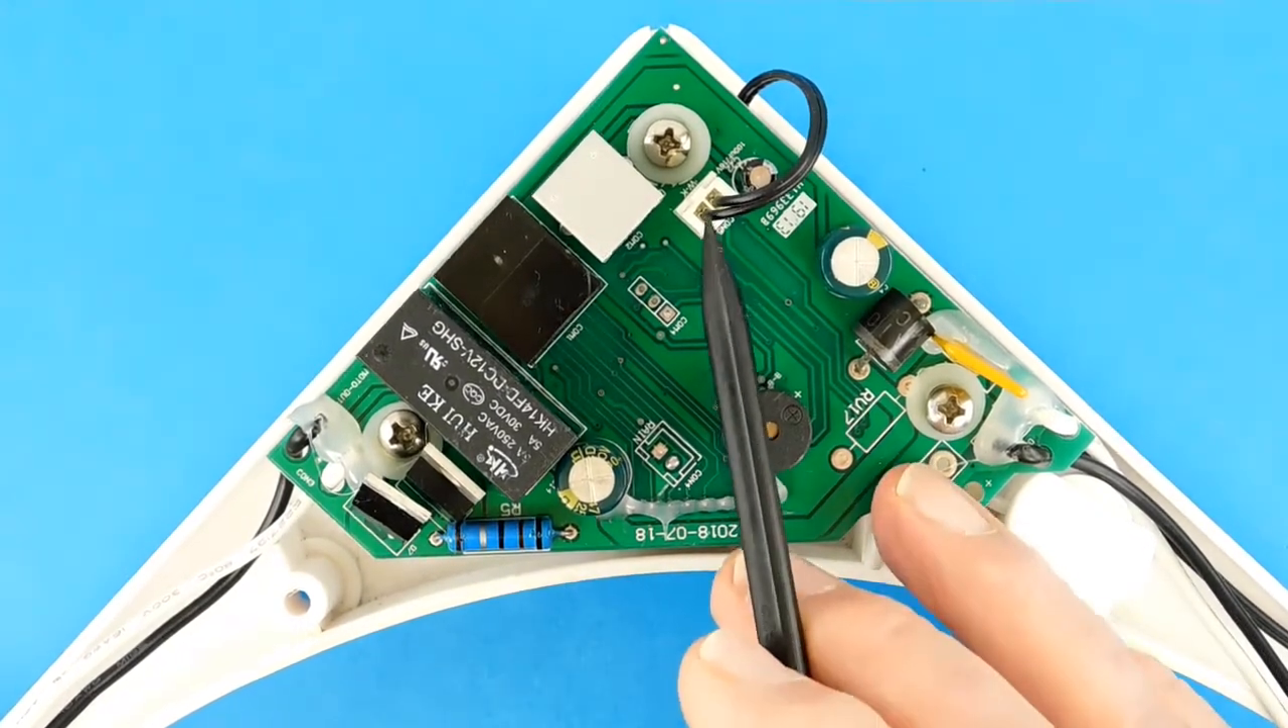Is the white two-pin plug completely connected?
Yes.